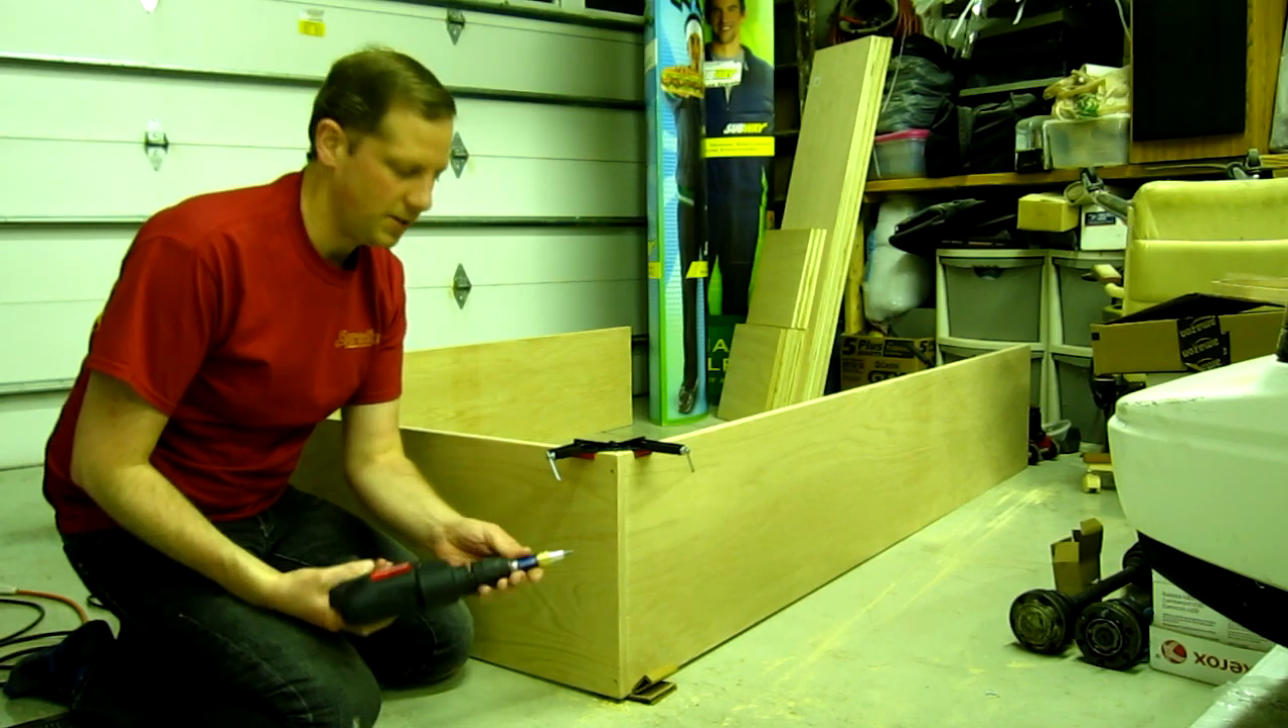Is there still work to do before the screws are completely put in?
Yes.